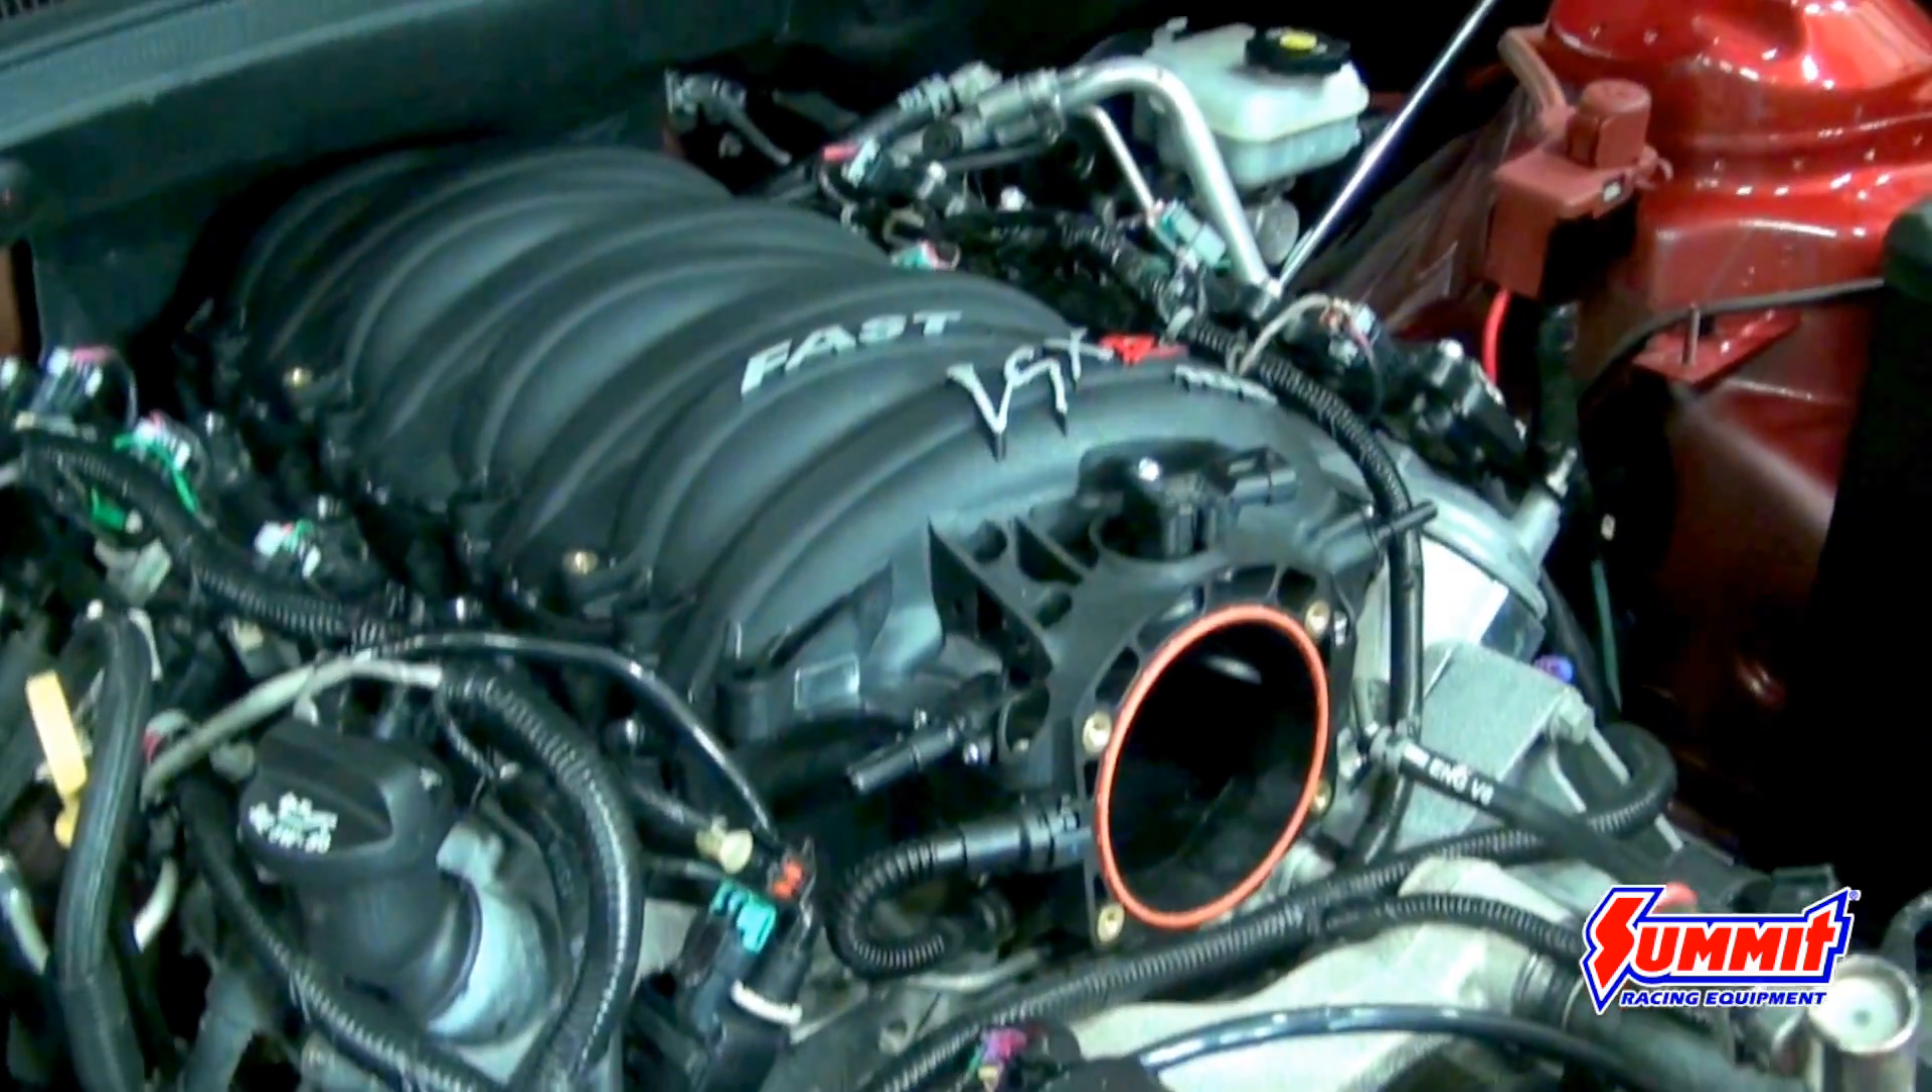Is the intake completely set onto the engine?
Yes.